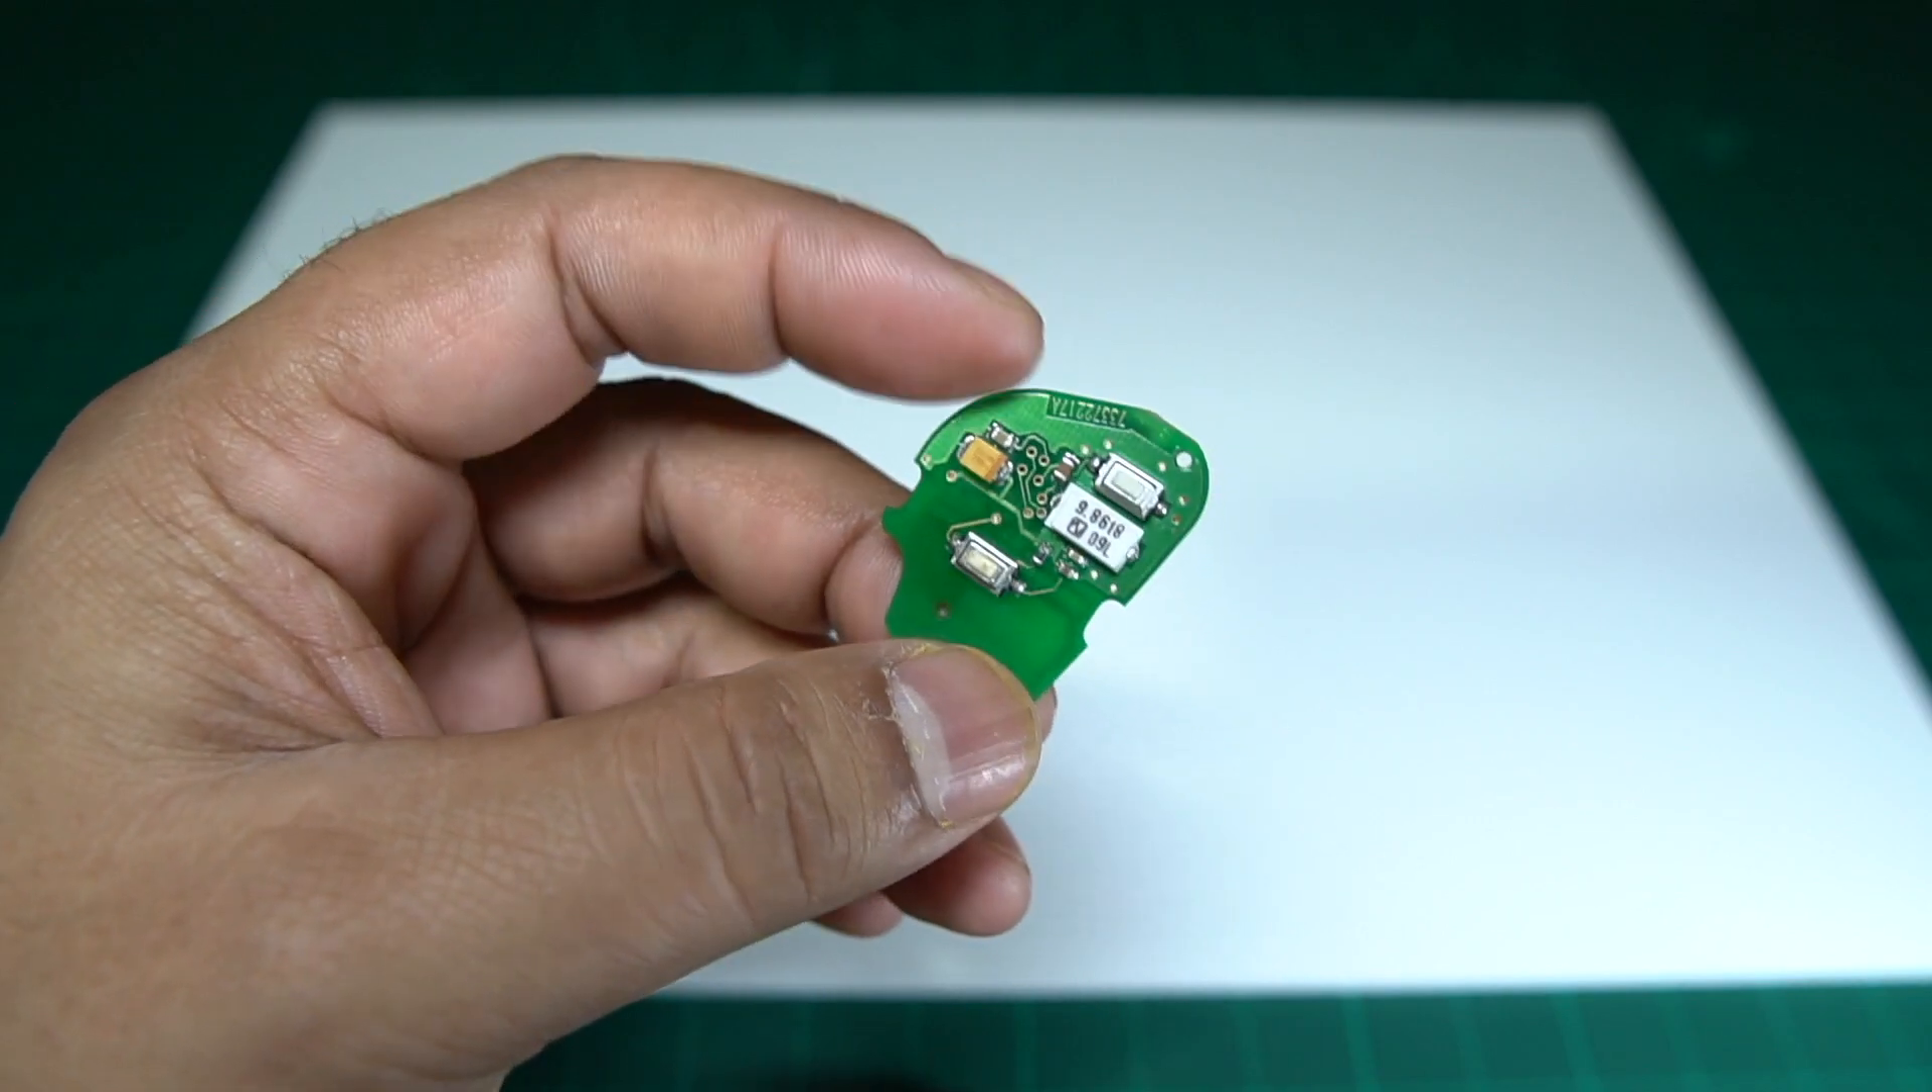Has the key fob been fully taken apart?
Yes.